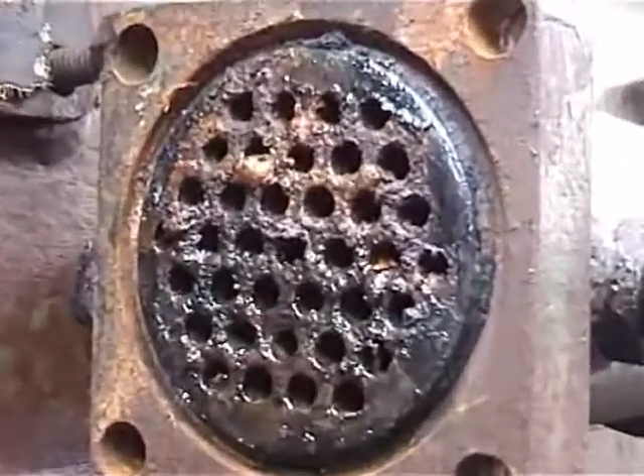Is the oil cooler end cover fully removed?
Yes.